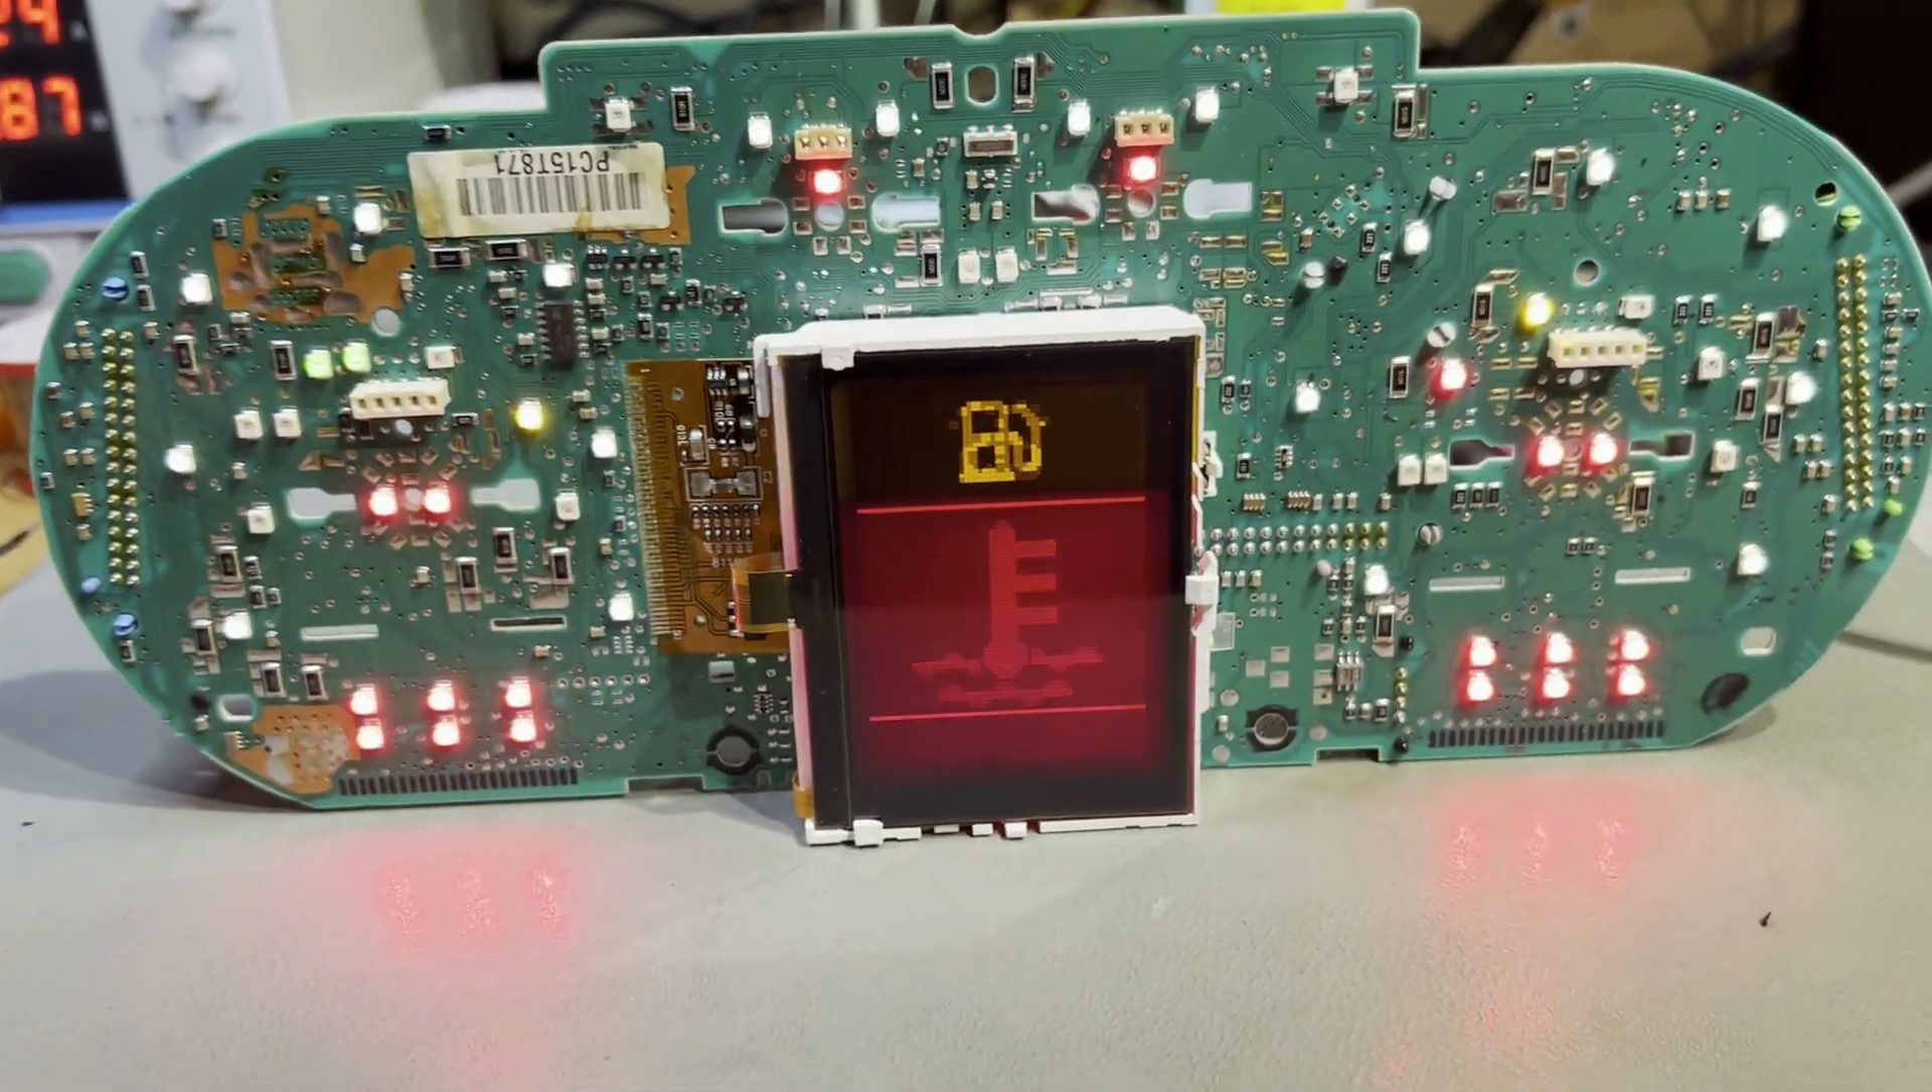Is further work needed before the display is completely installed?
No.